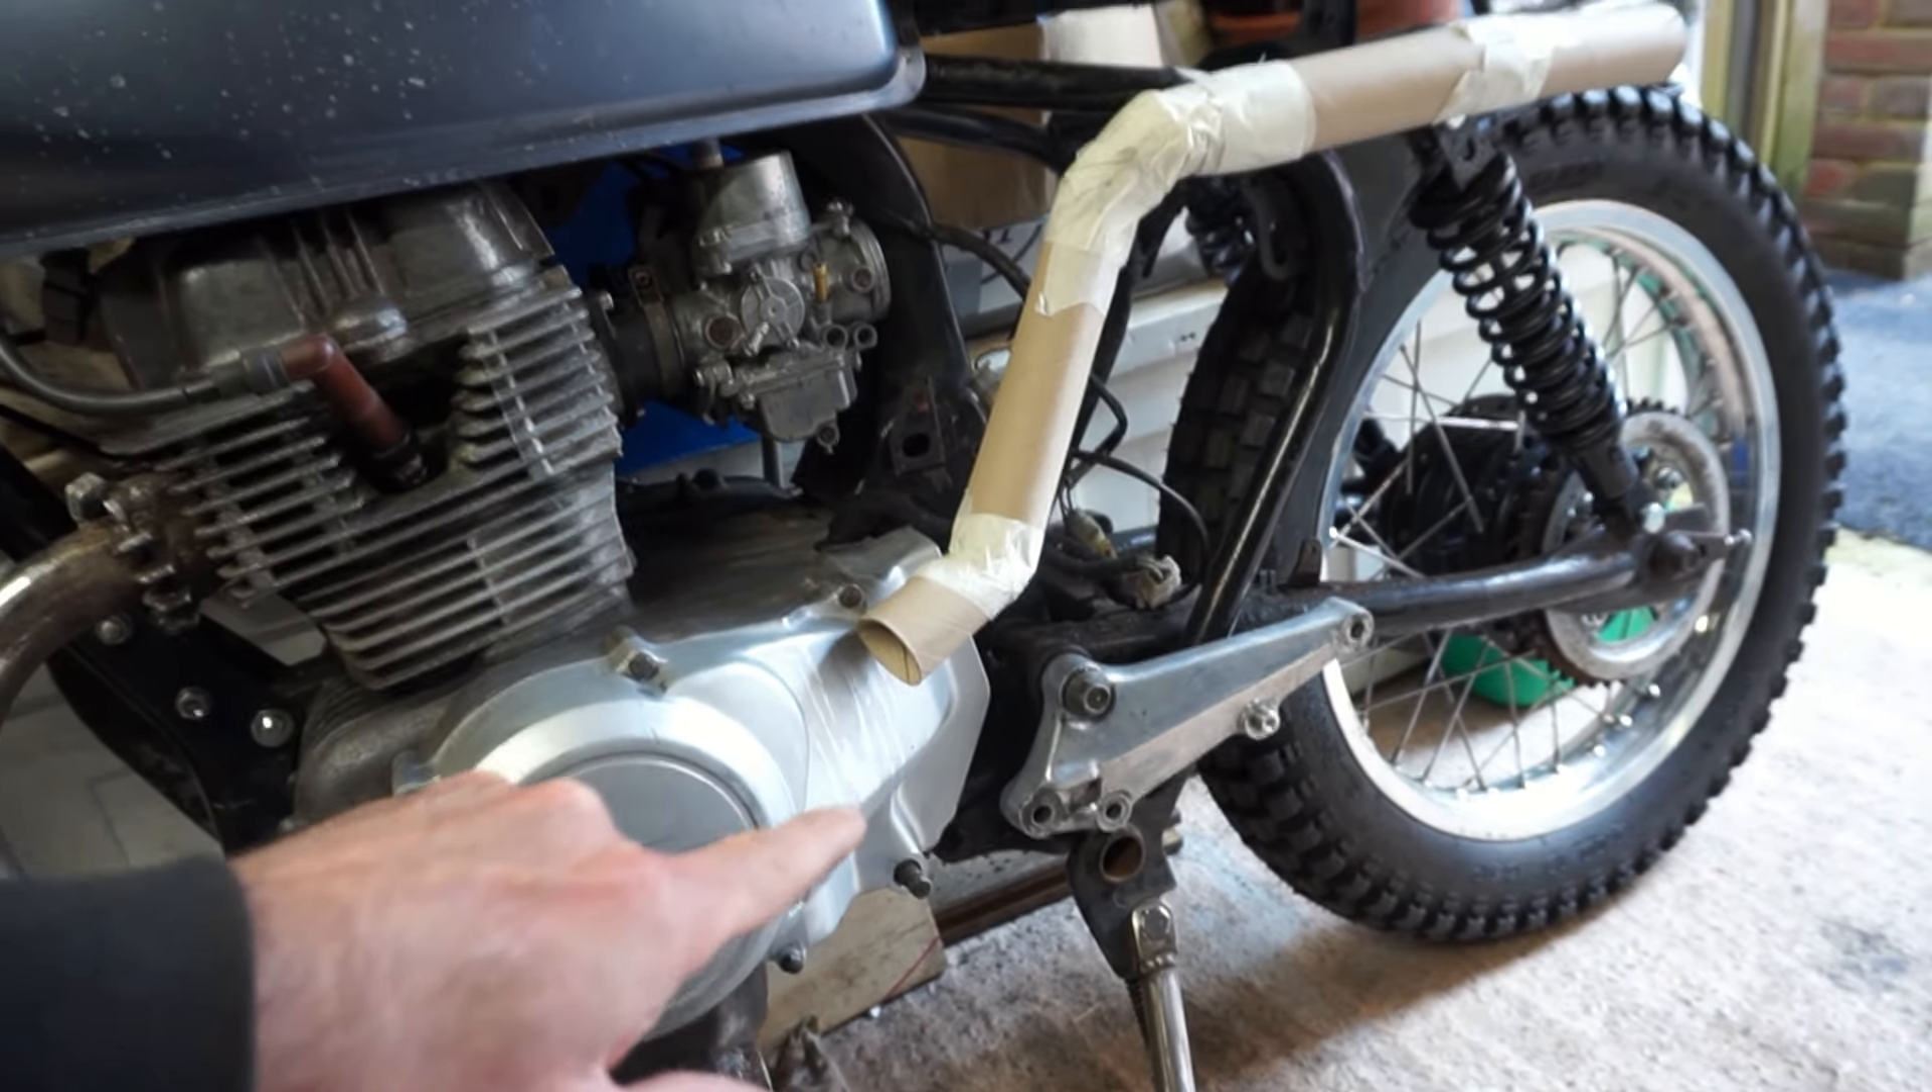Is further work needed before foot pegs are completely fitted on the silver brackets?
Yes.